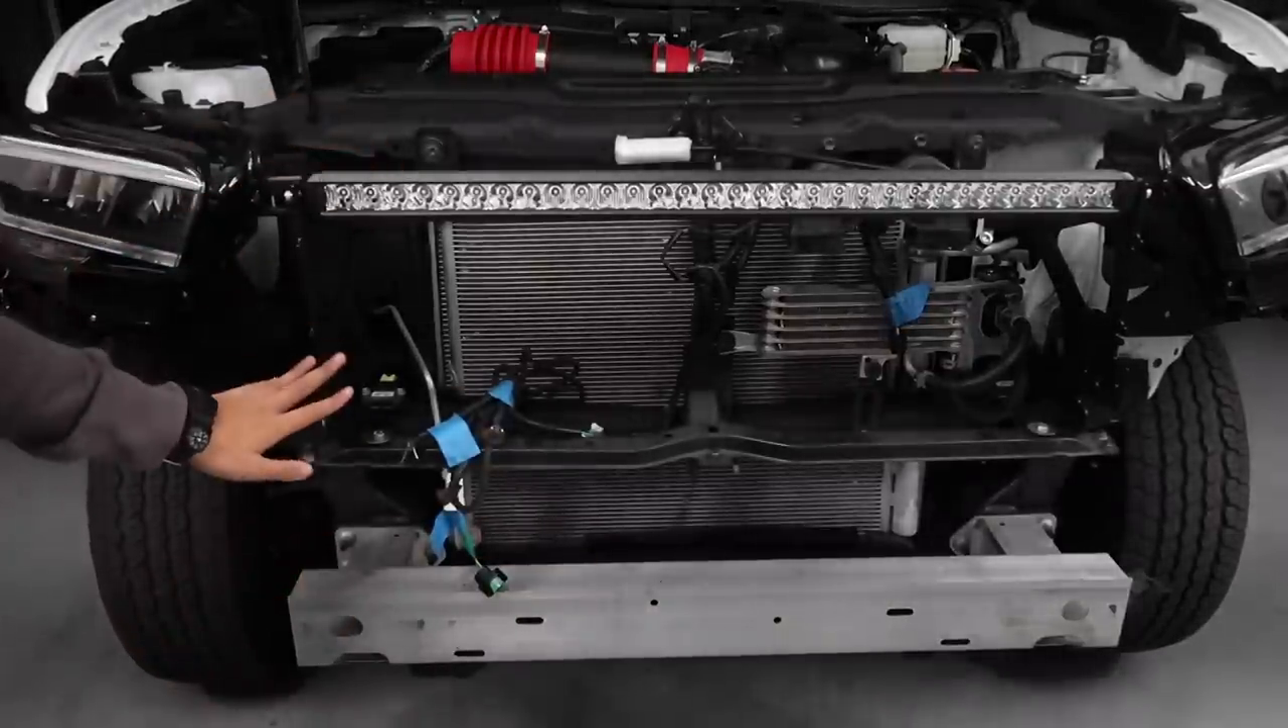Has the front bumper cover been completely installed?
No.